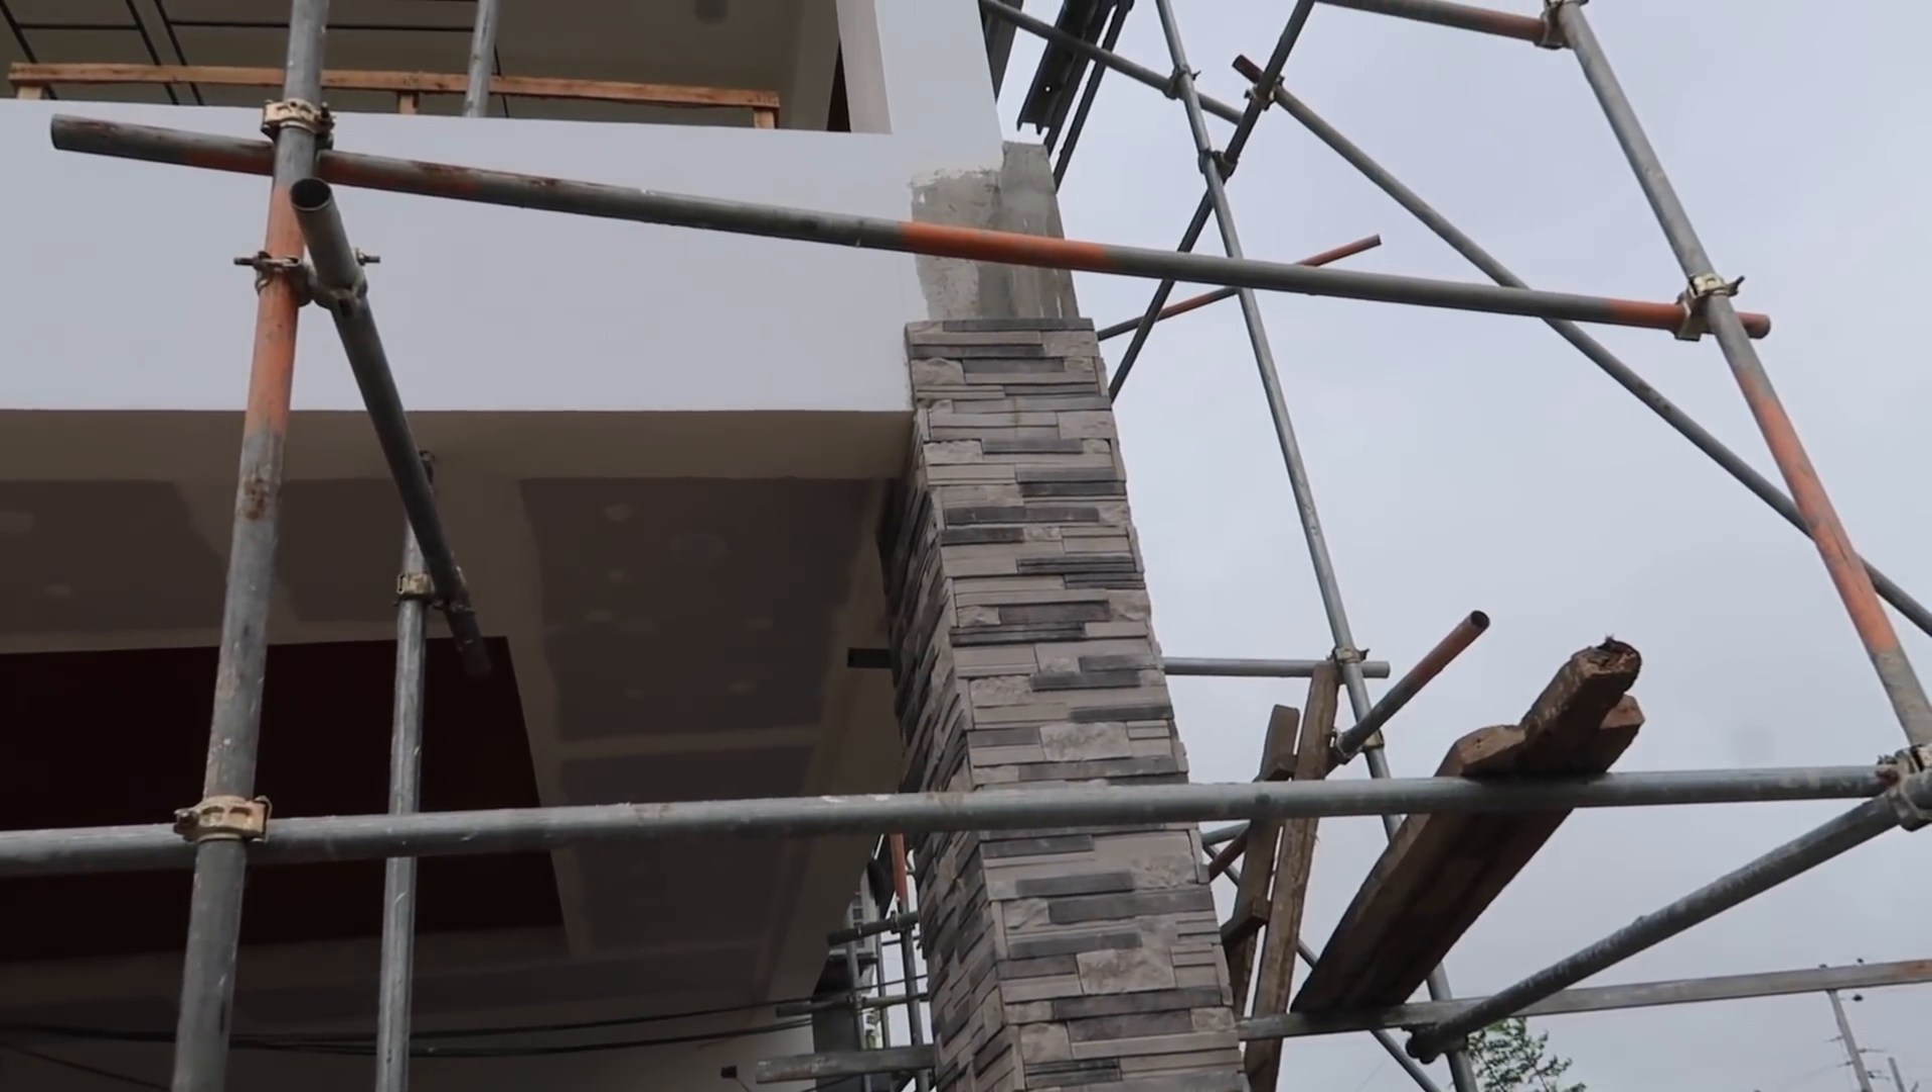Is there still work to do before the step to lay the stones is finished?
Yes.